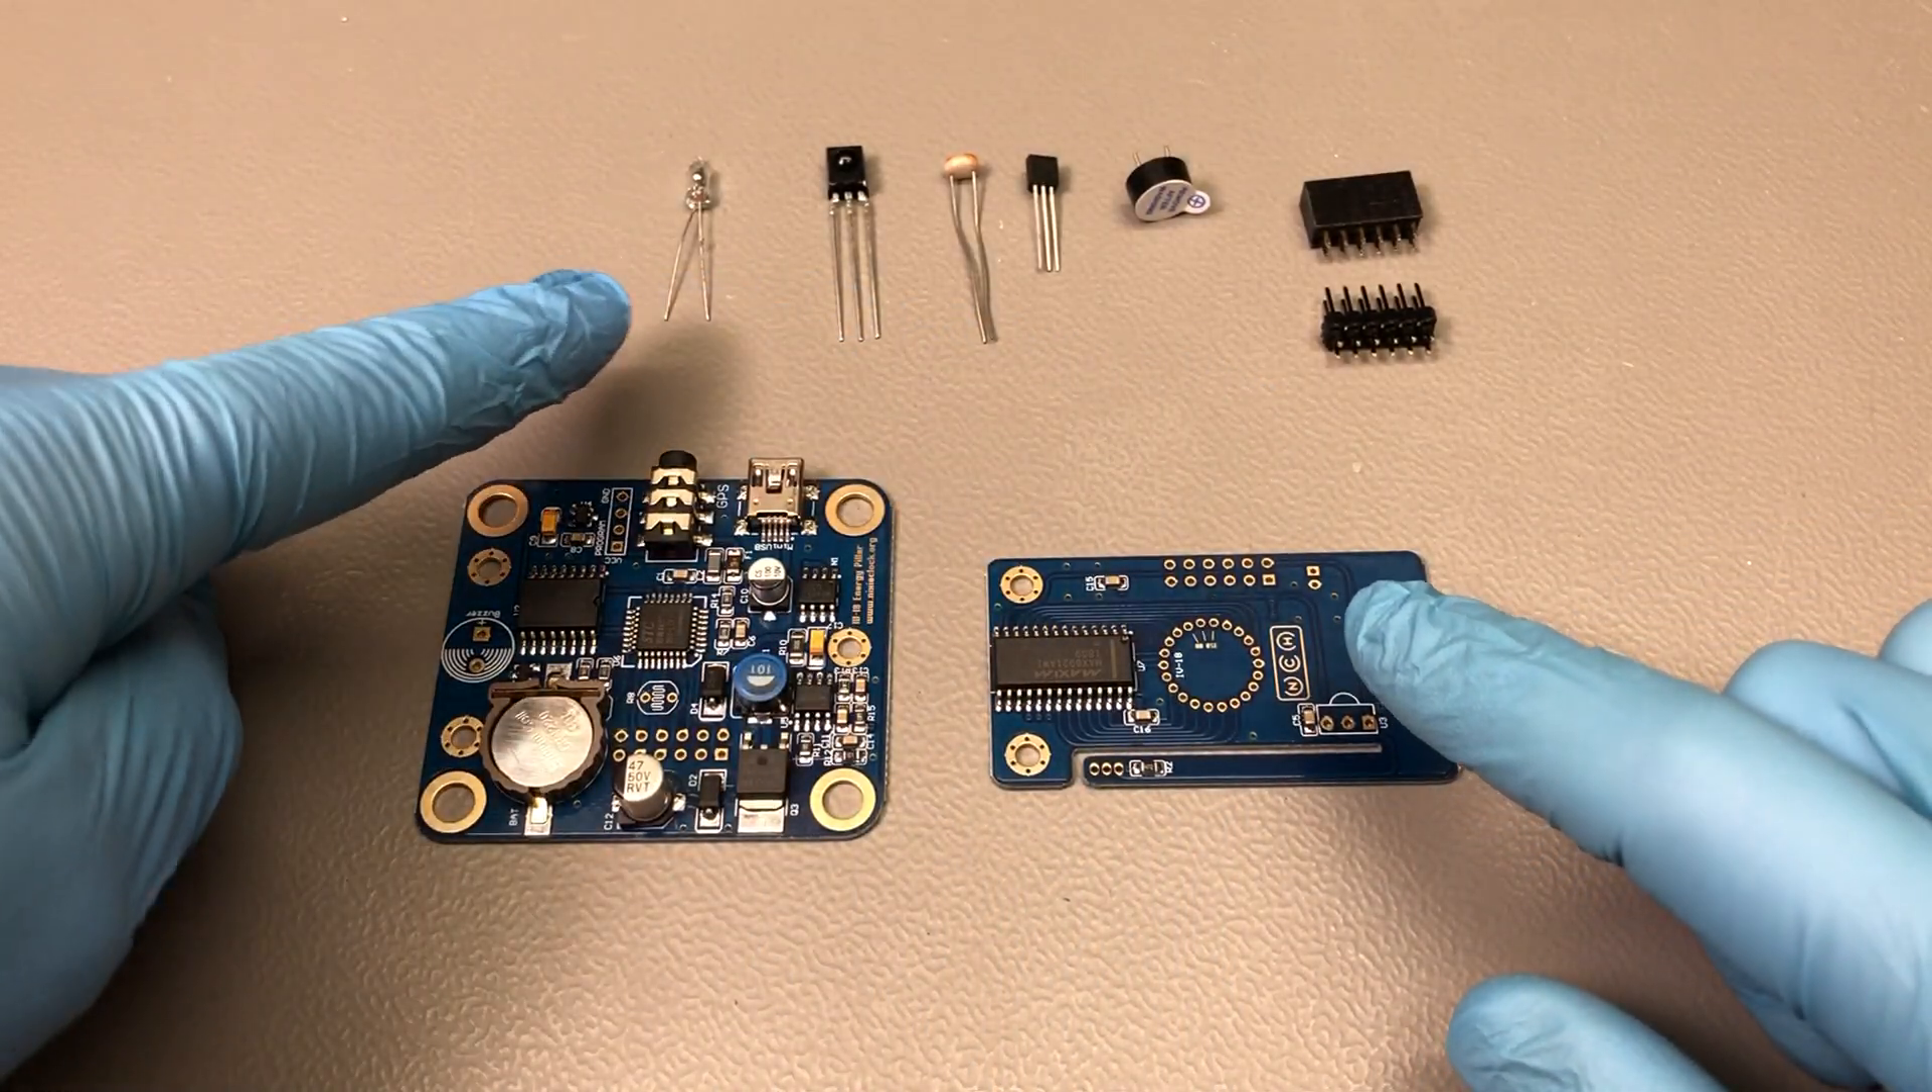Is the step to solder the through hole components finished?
No.